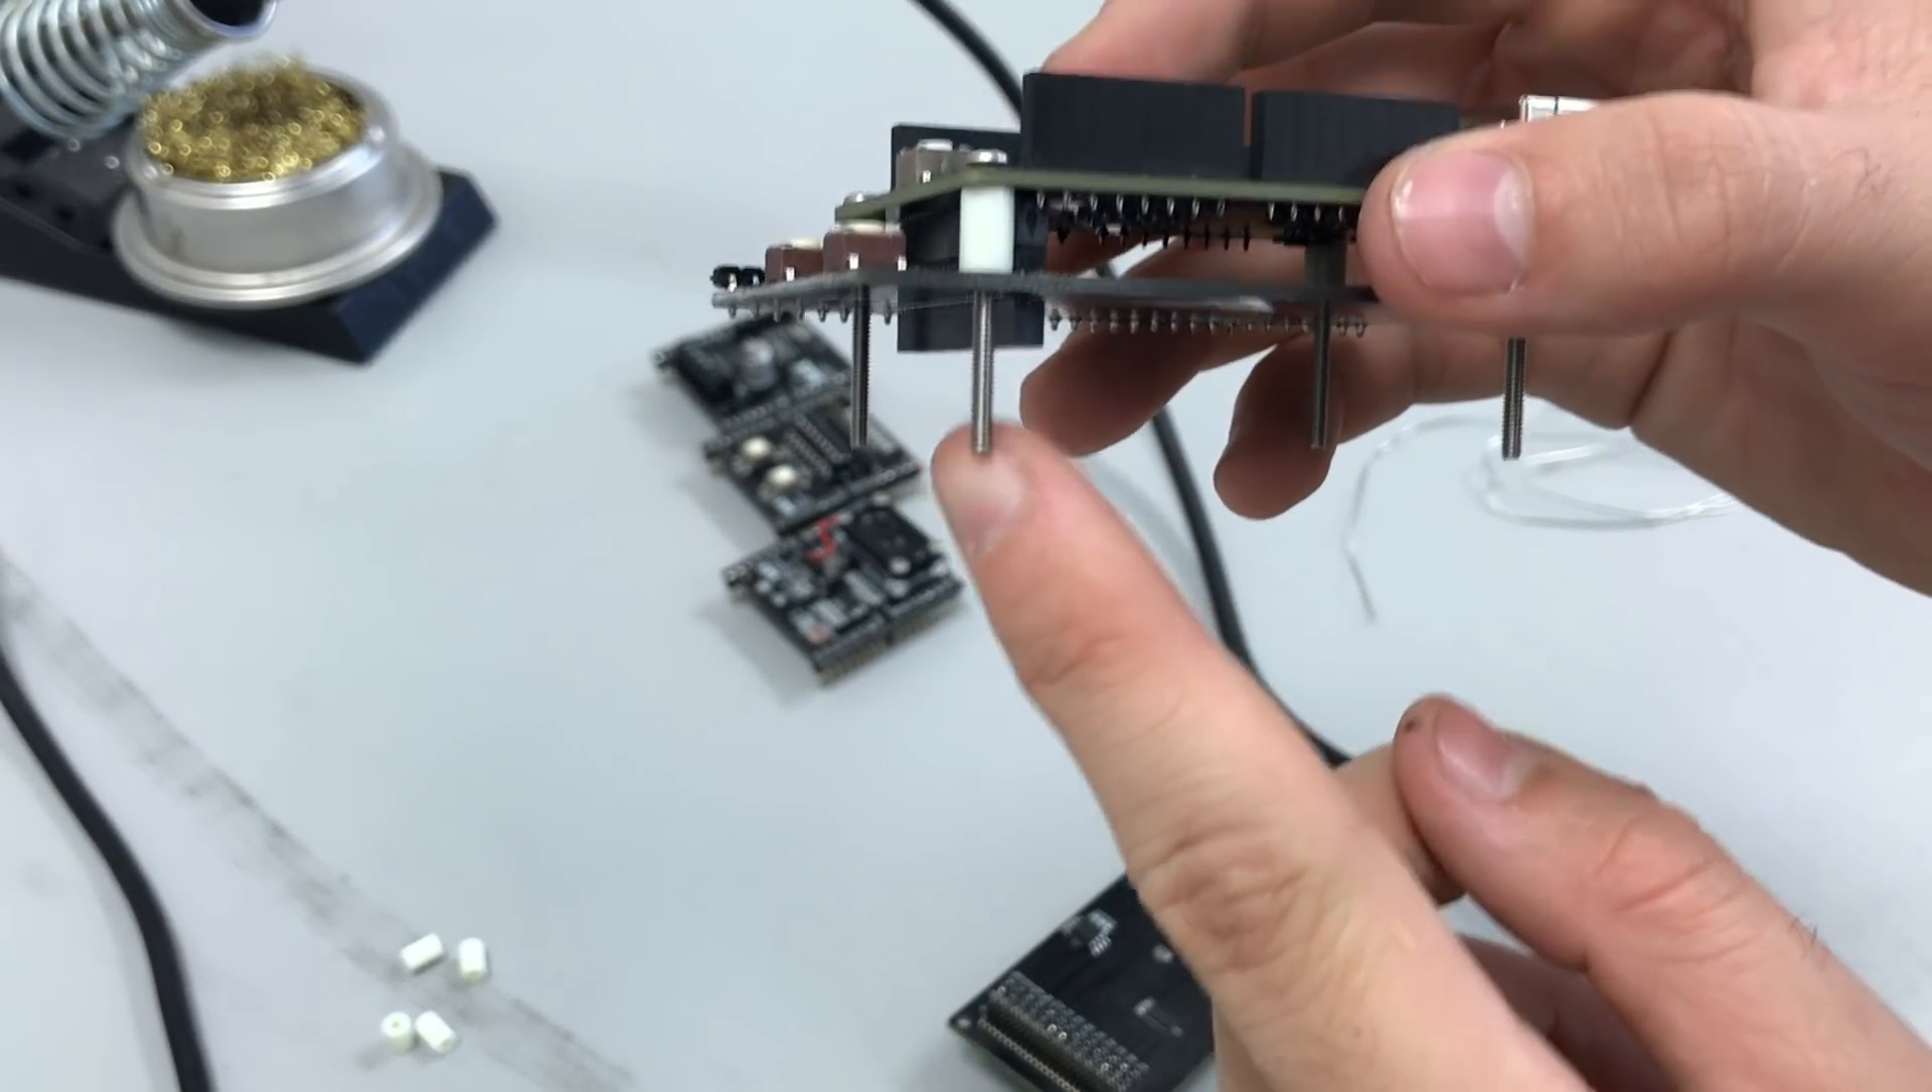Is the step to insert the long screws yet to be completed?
No.